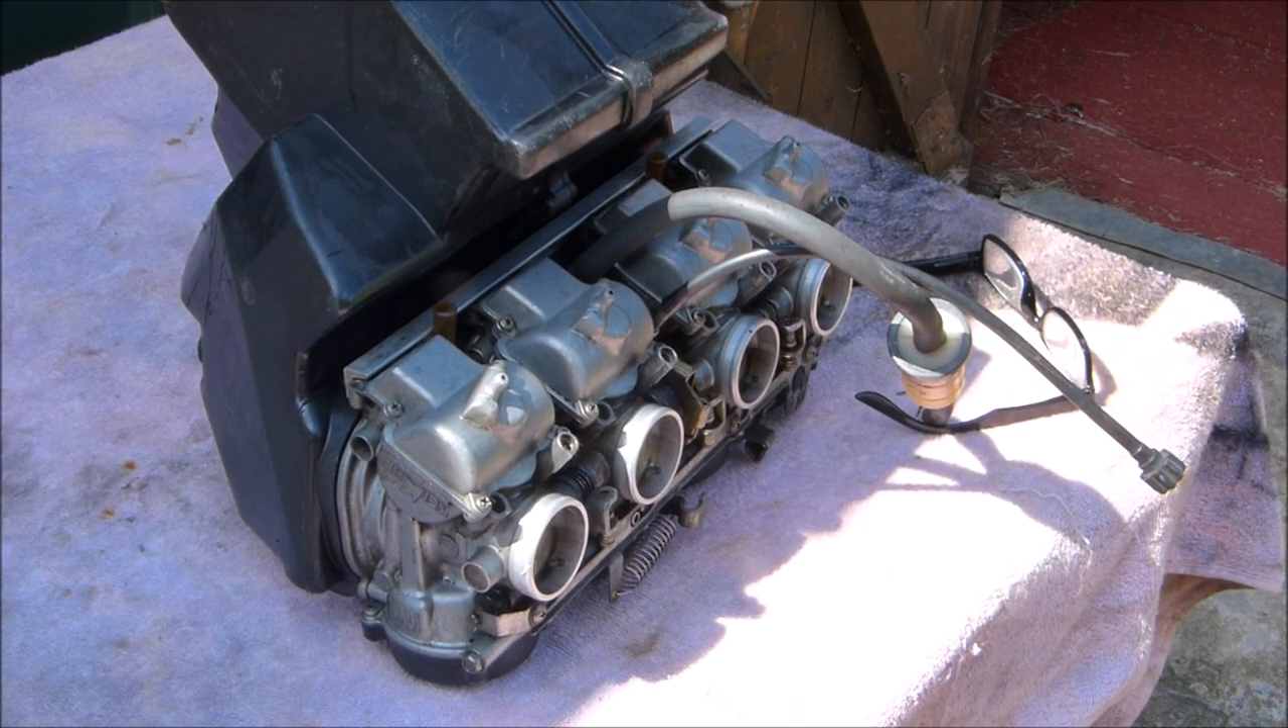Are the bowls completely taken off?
No.